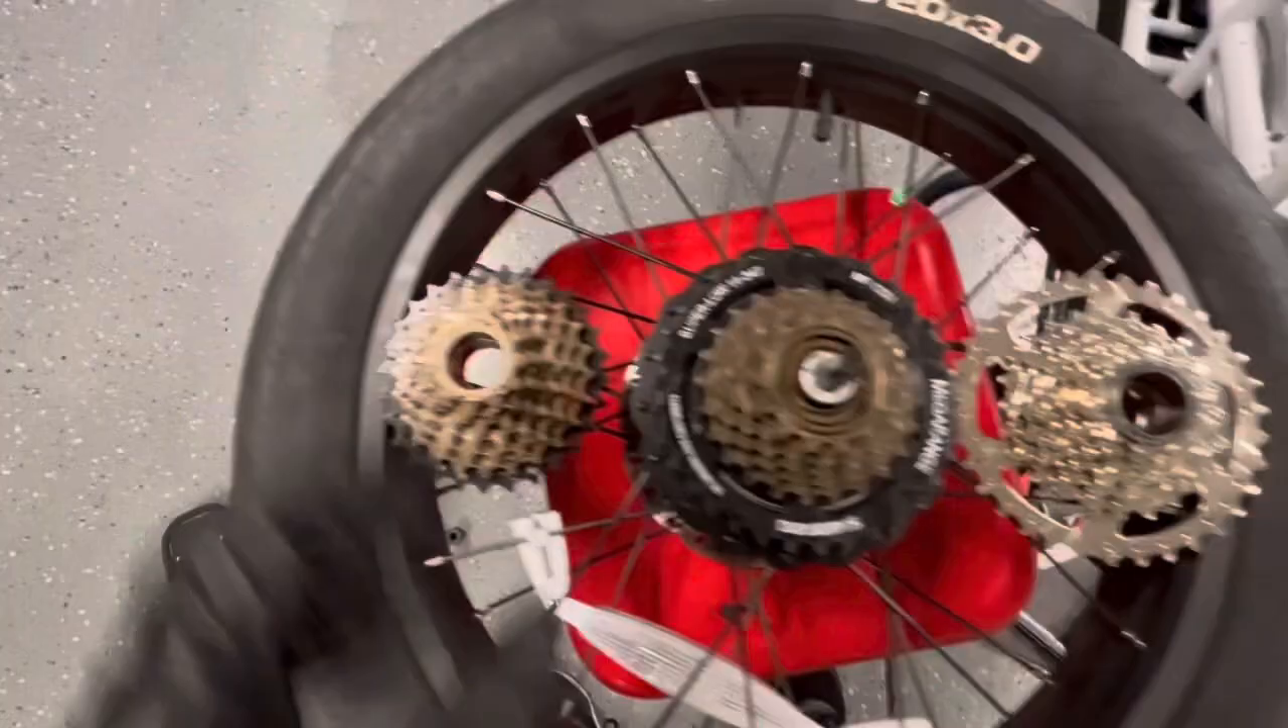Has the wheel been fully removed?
Yes.